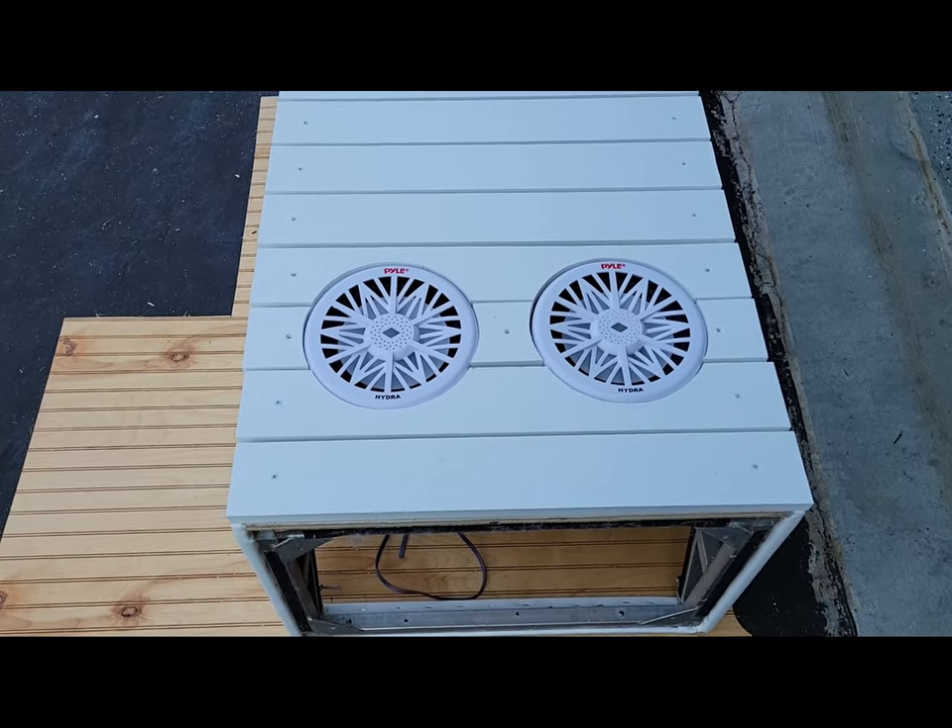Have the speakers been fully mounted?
Yes.